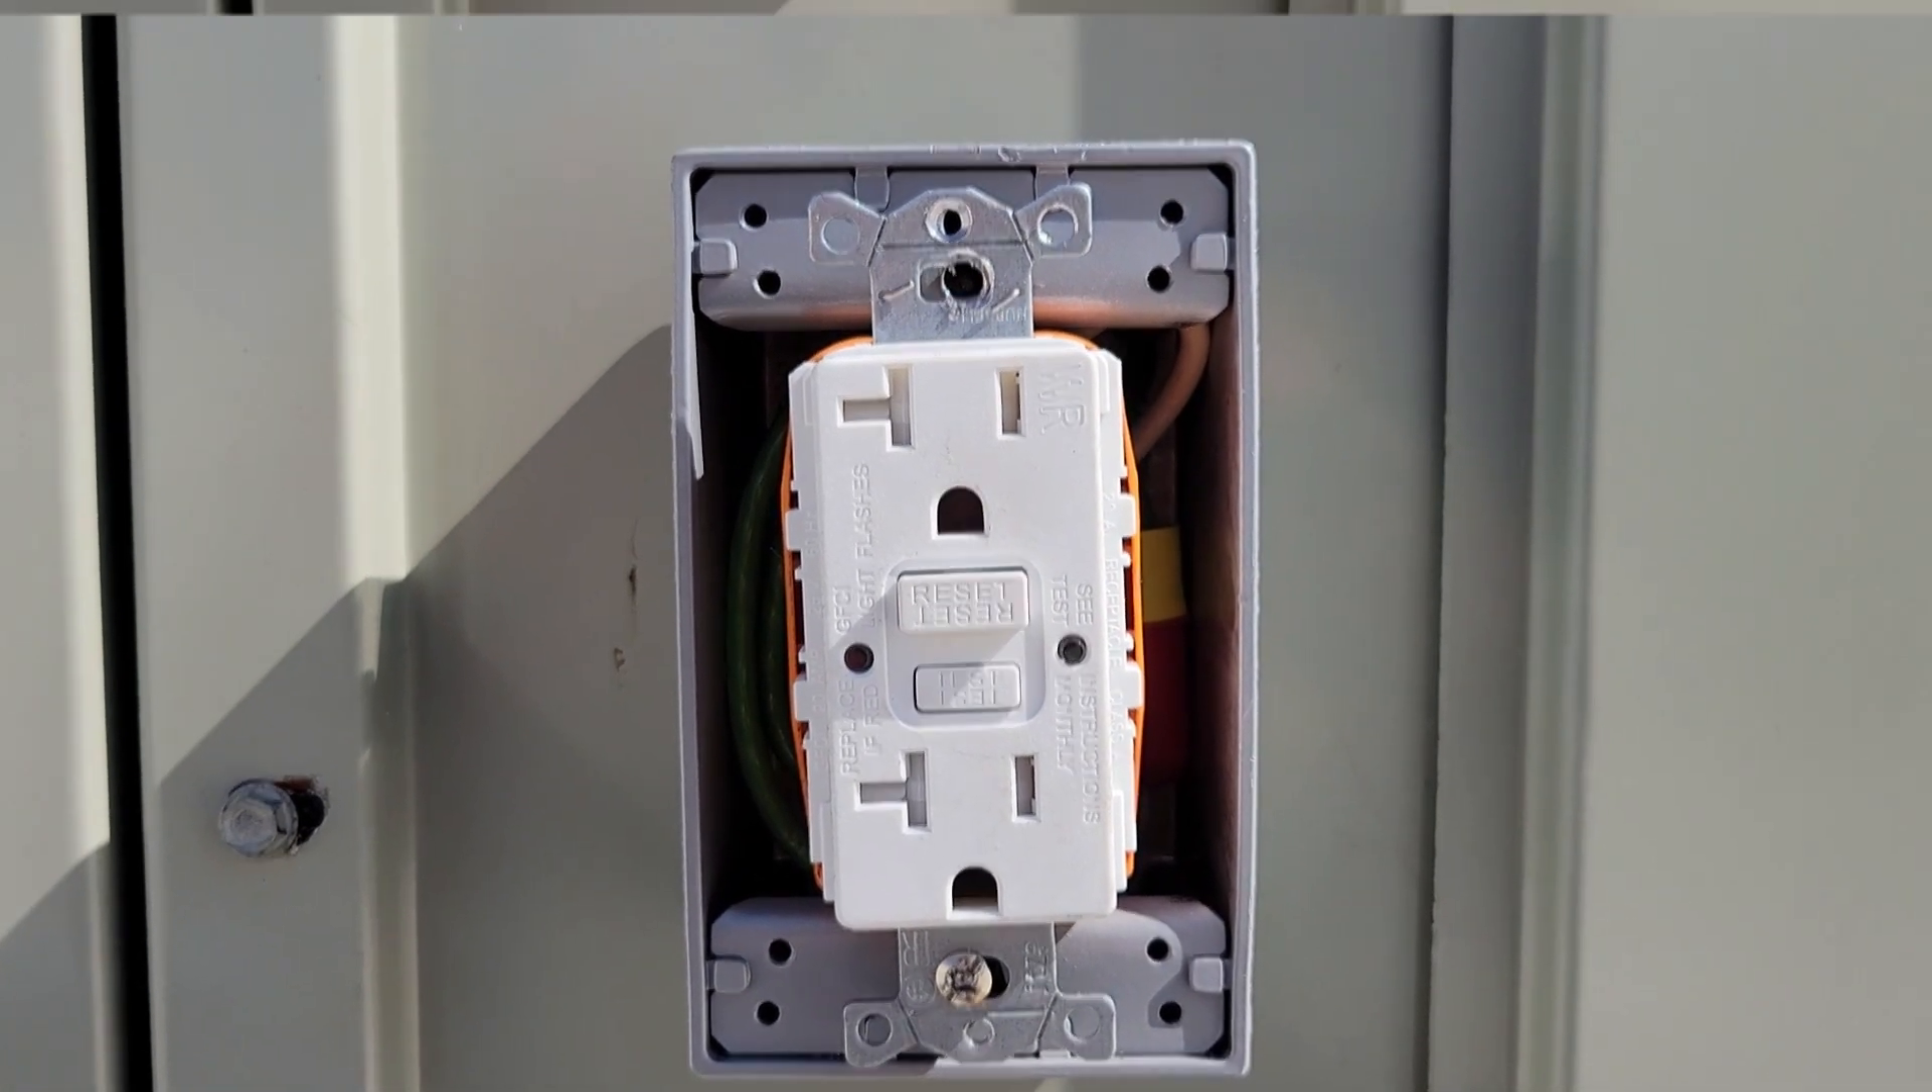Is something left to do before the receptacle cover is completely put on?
Yes.